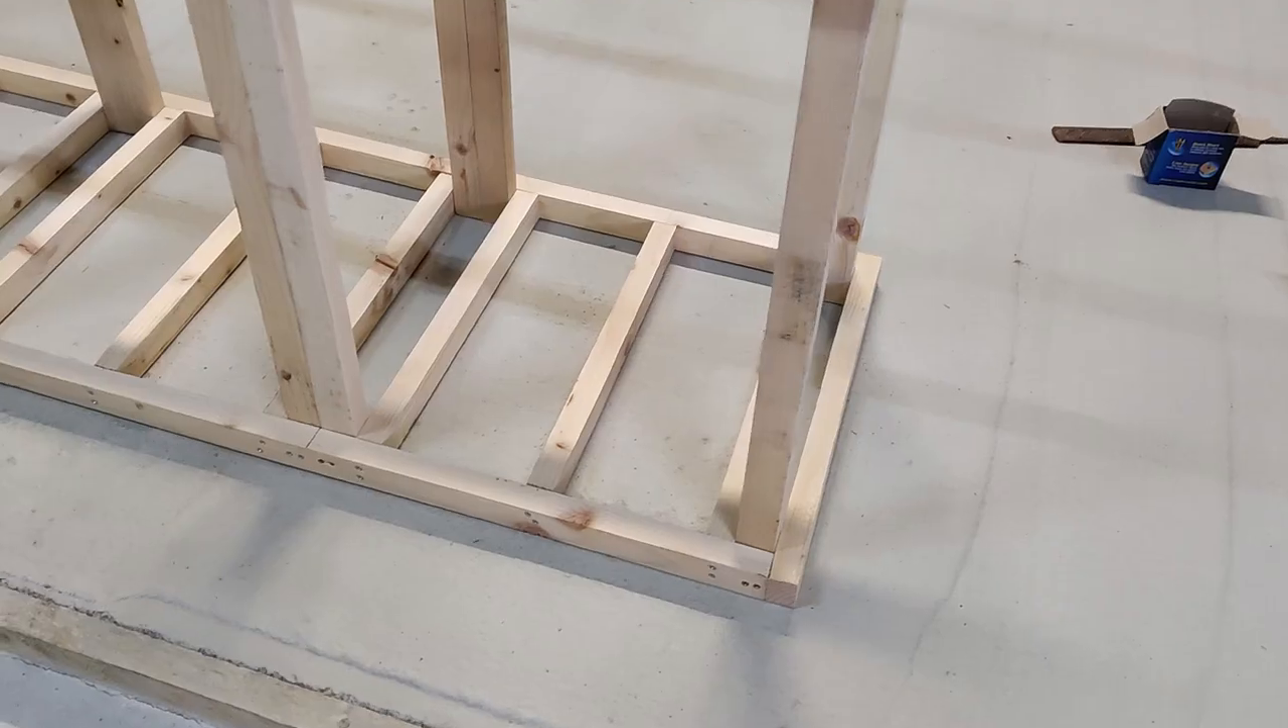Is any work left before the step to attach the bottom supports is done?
No.